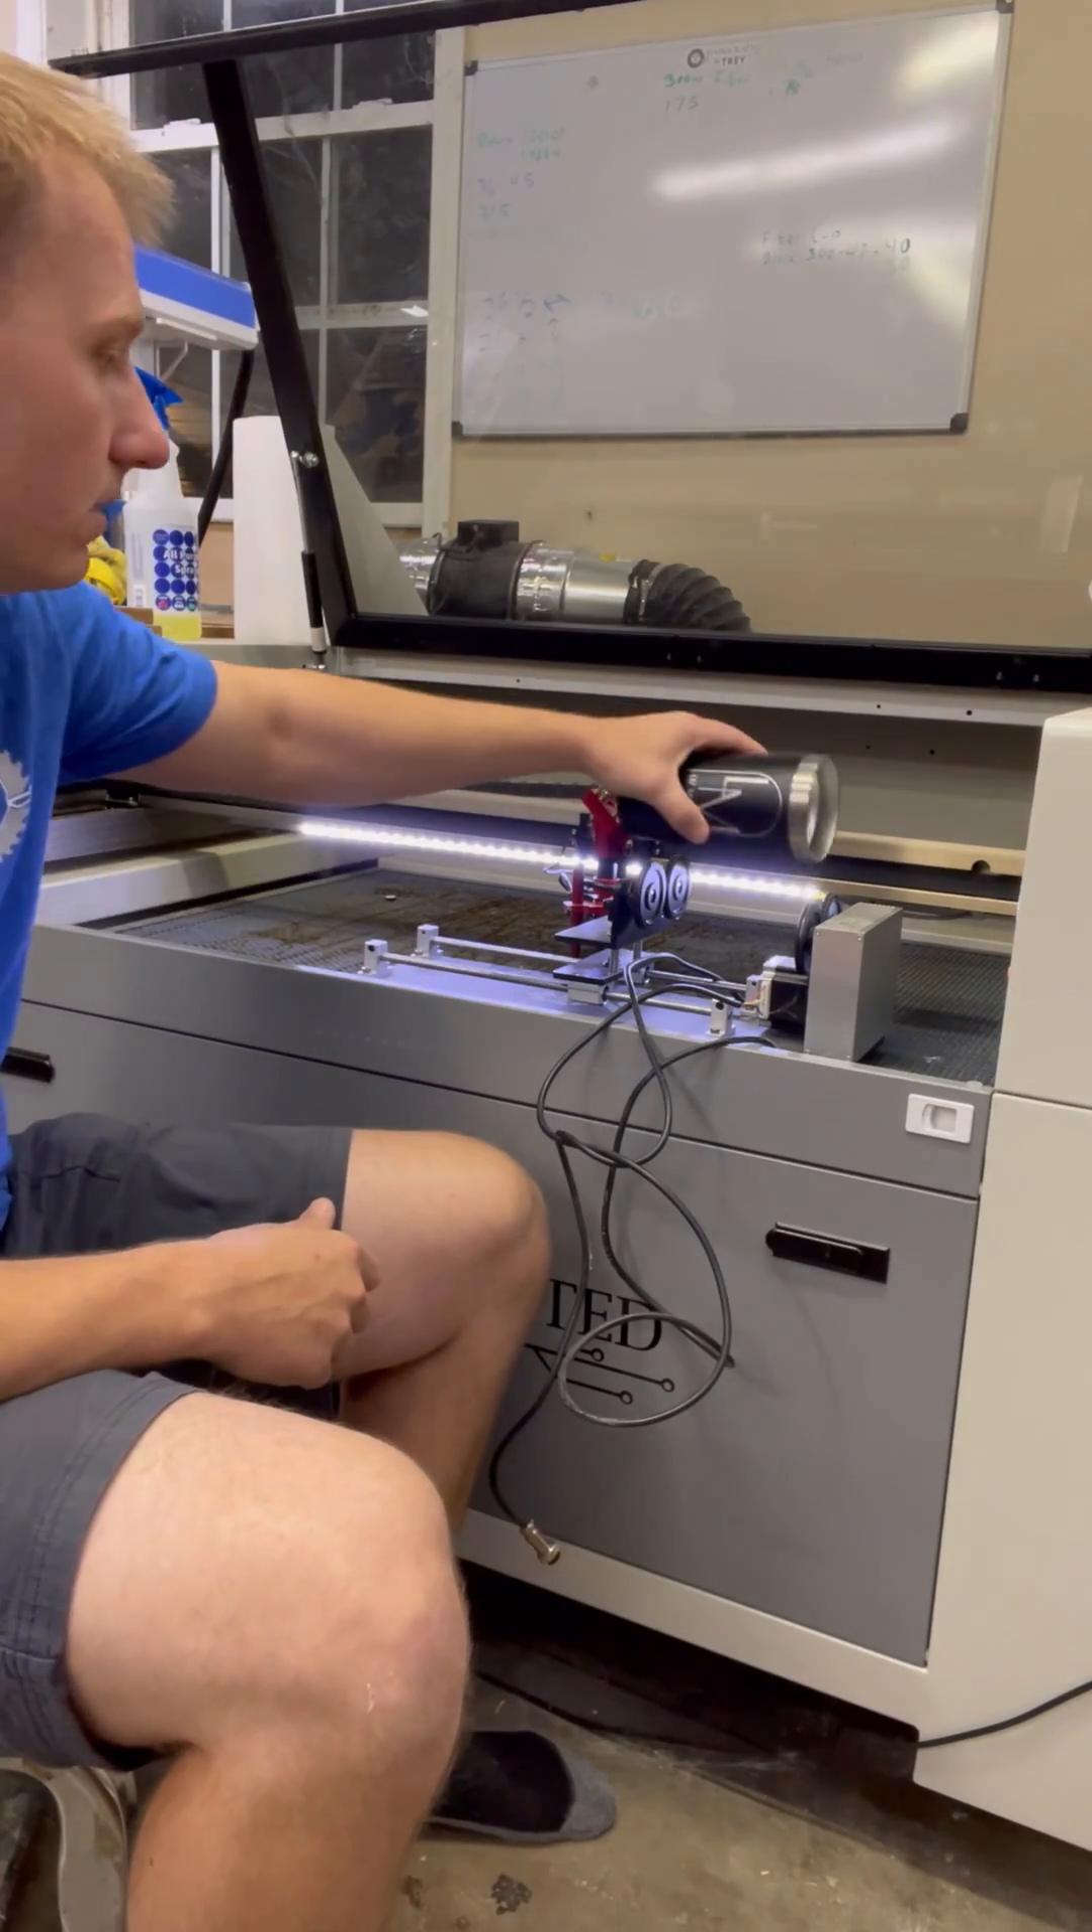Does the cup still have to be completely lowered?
Yes.